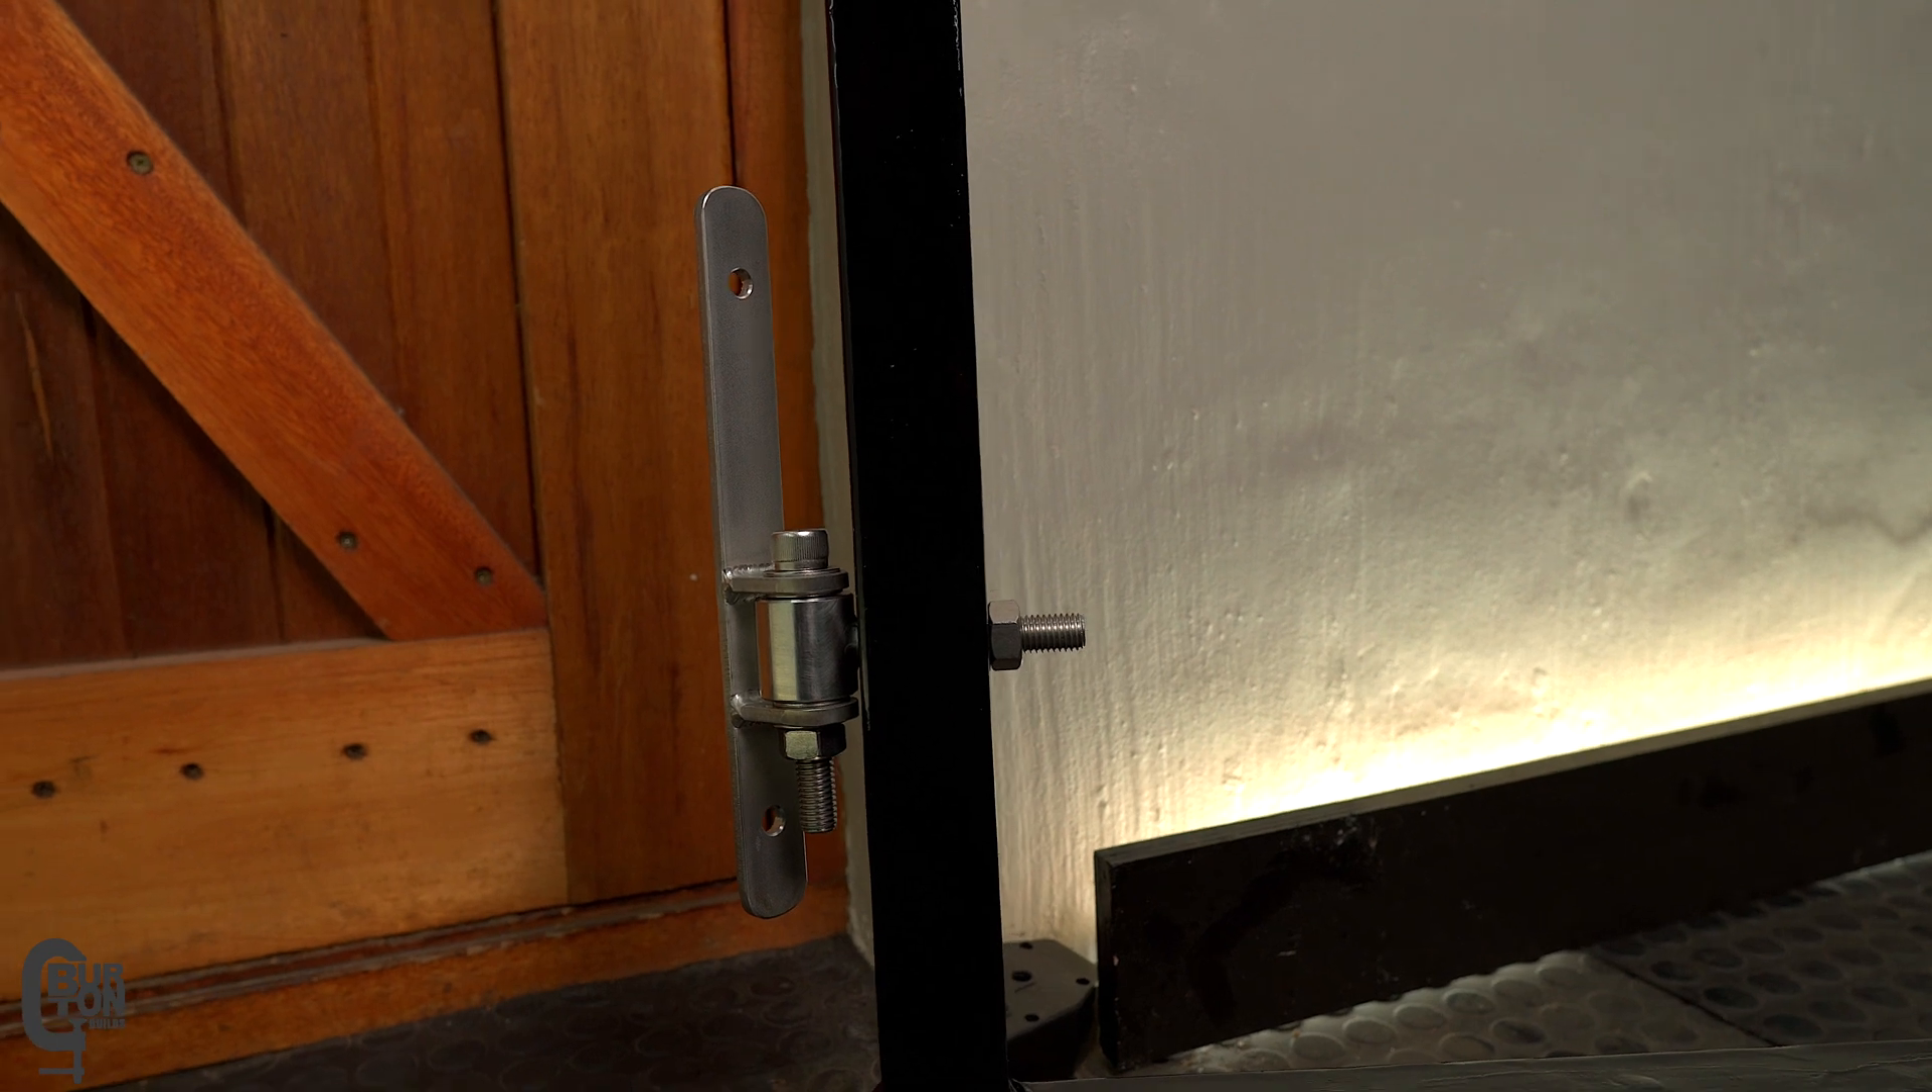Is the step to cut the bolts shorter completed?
No.